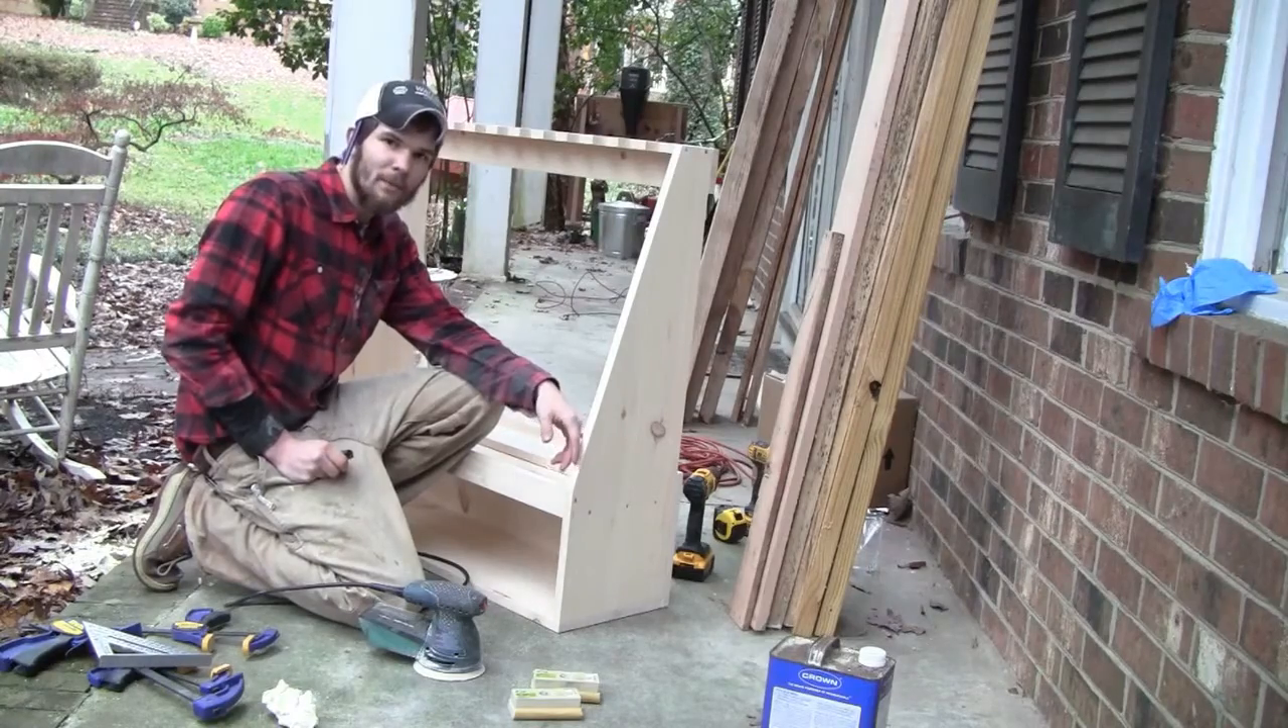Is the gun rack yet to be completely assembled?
No.